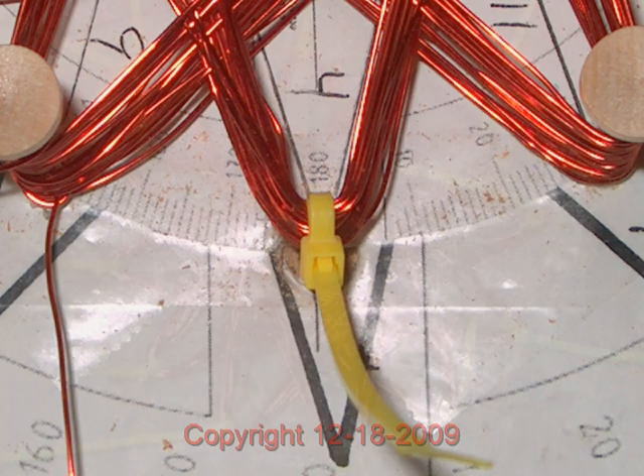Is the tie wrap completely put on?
Yes.